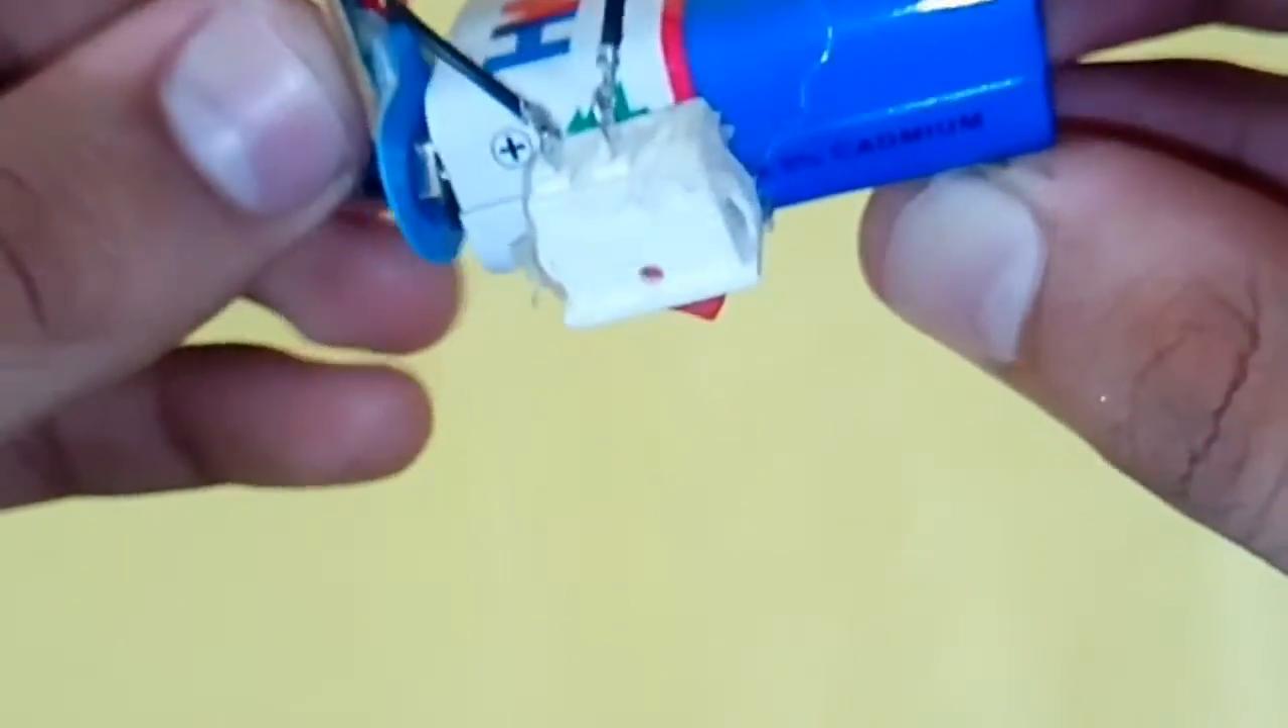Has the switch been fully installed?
Yes.